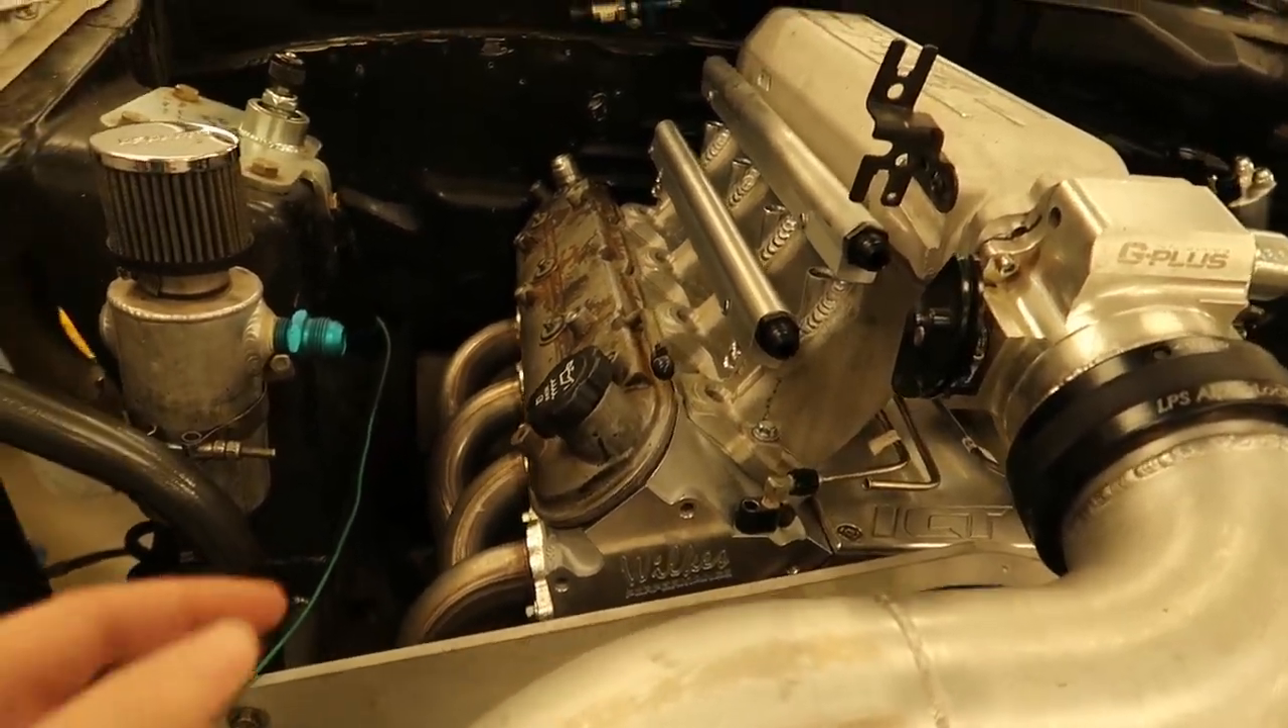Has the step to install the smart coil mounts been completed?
No.